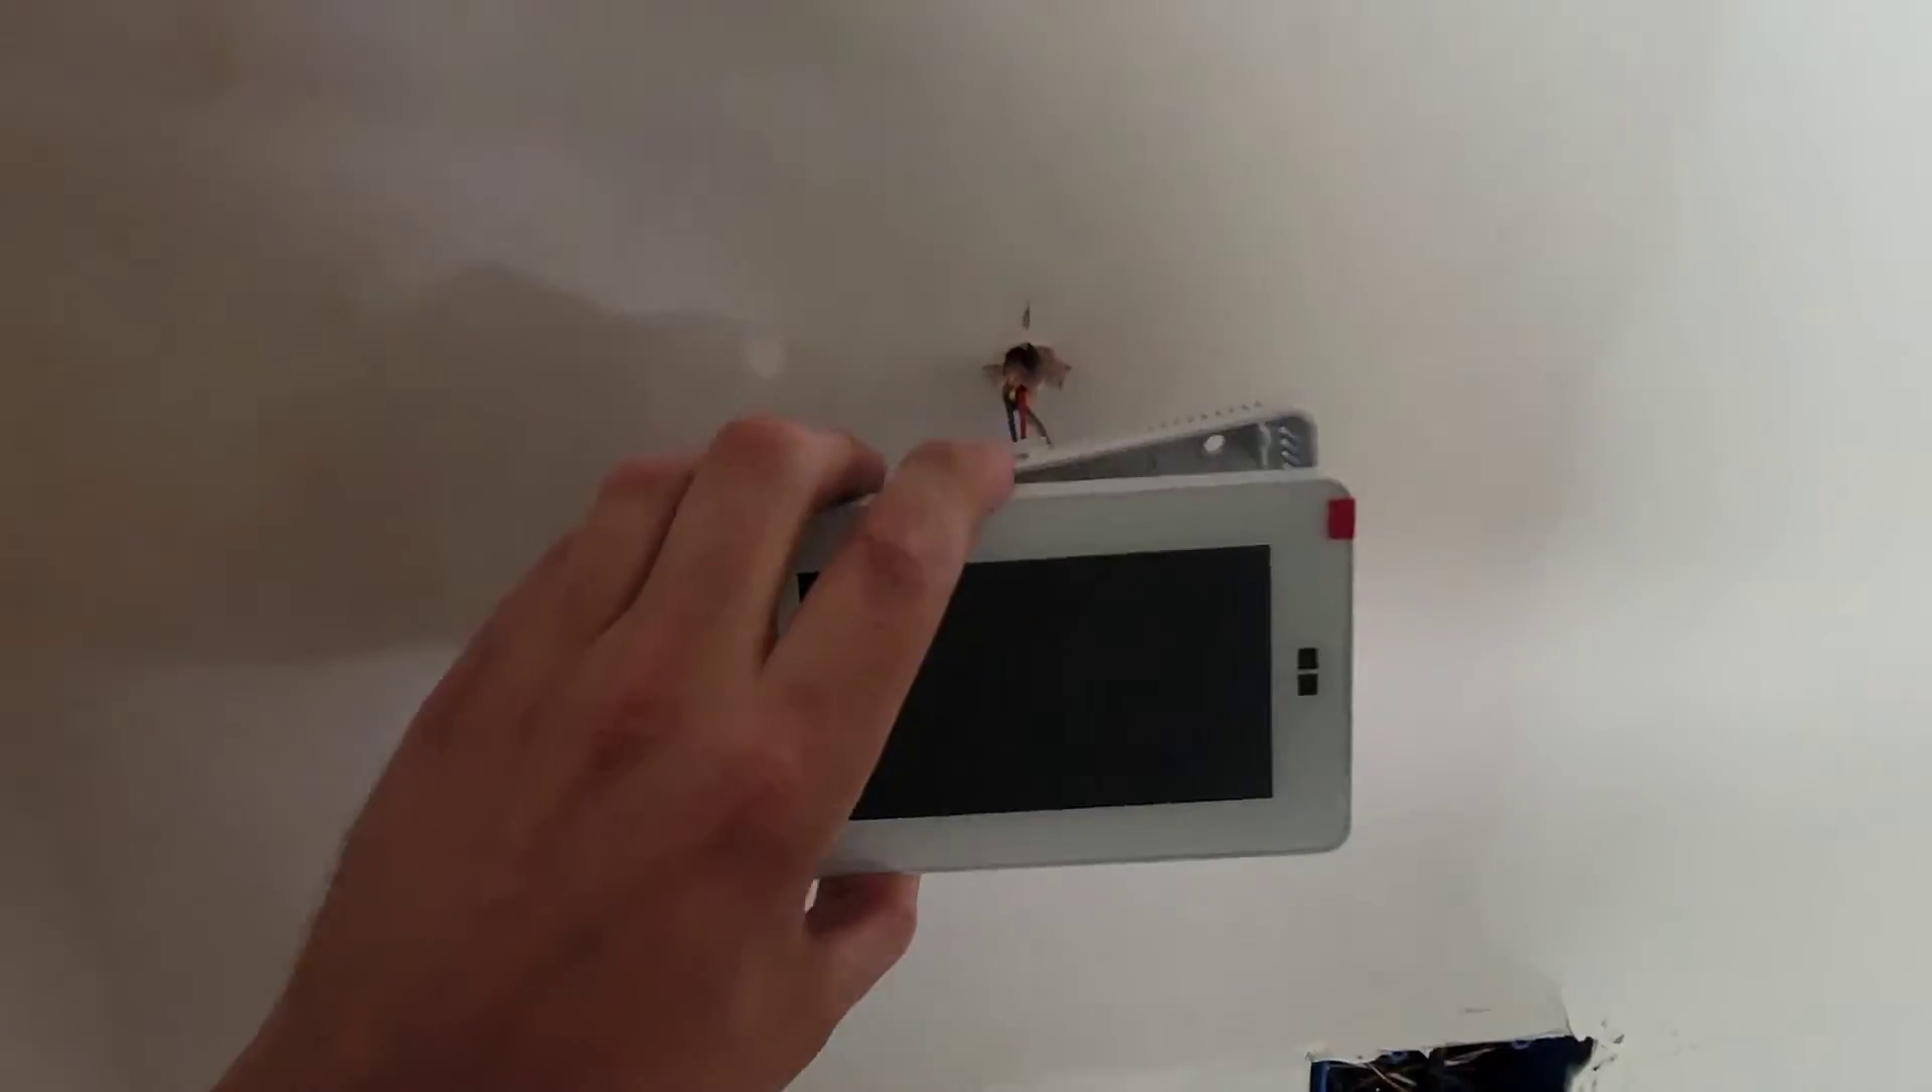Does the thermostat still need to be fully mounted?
Yes.